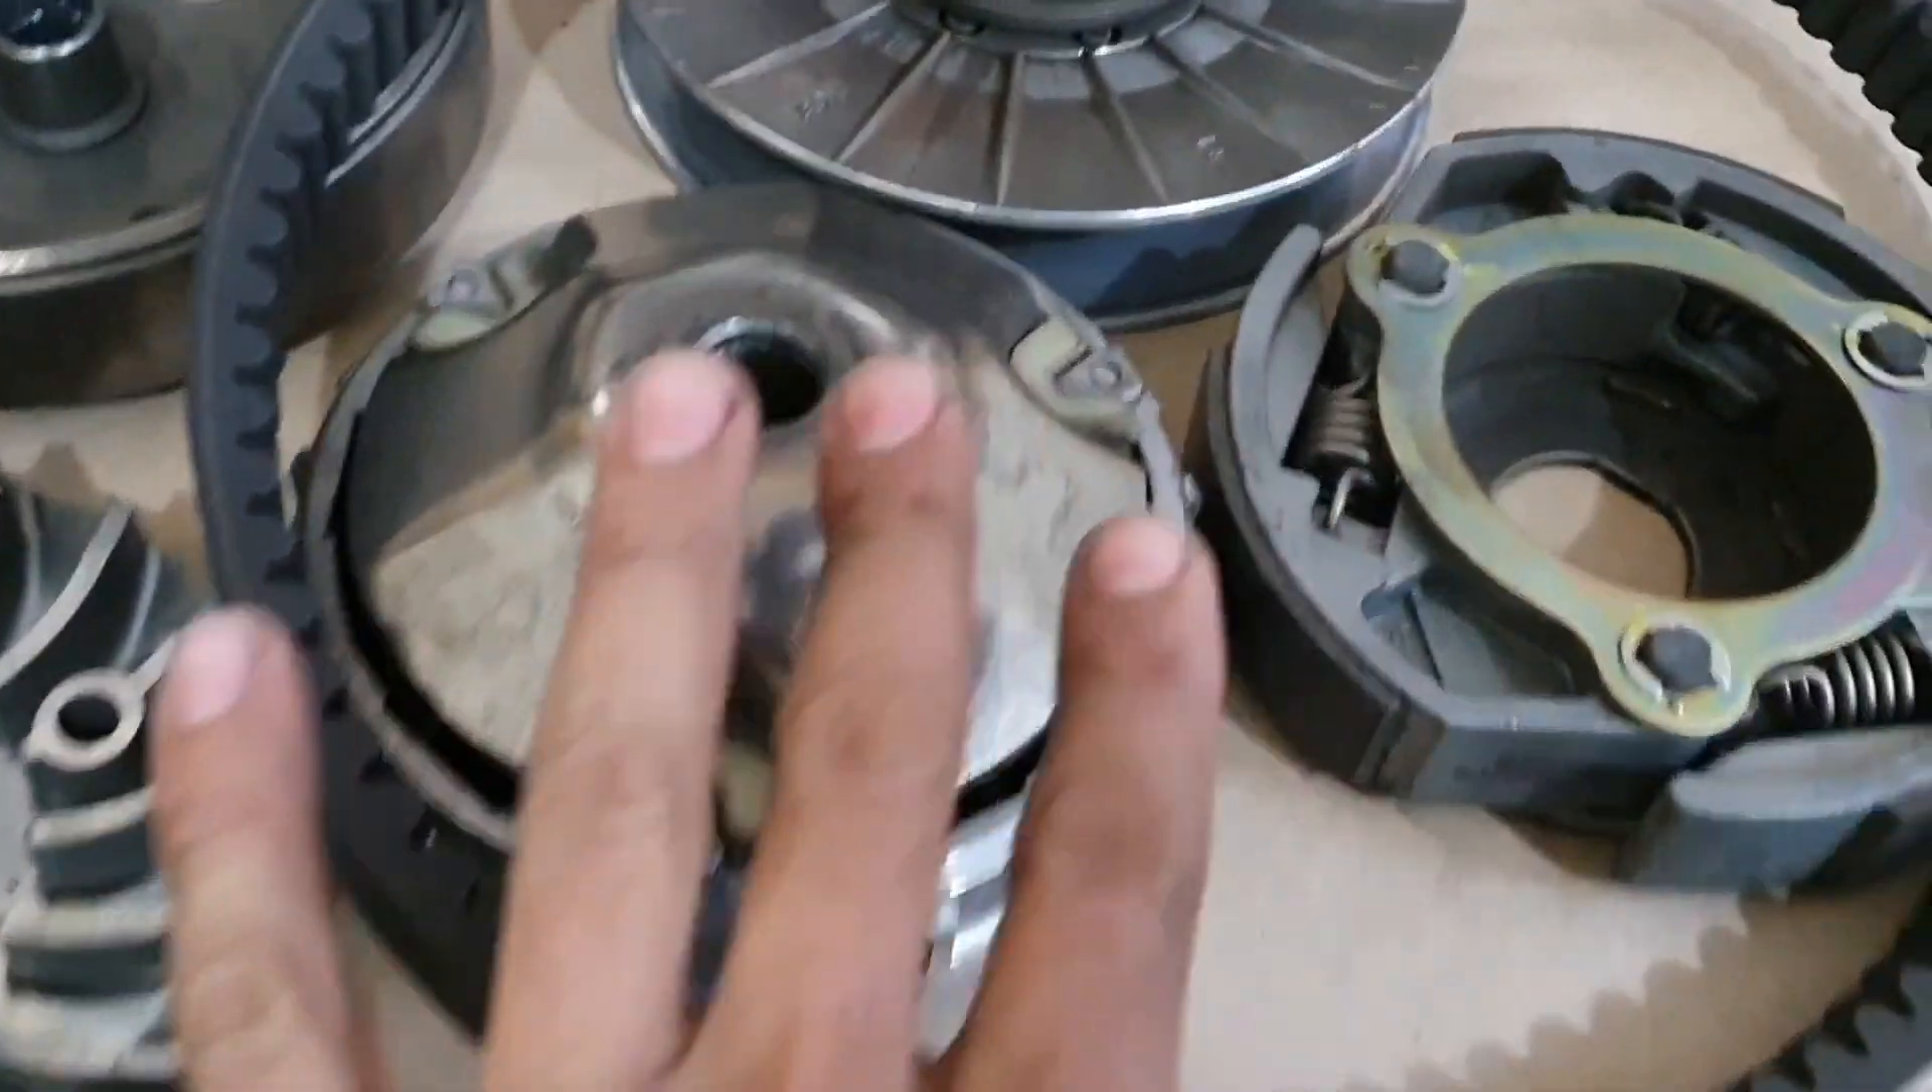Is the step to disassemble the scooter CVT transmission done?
Yes.